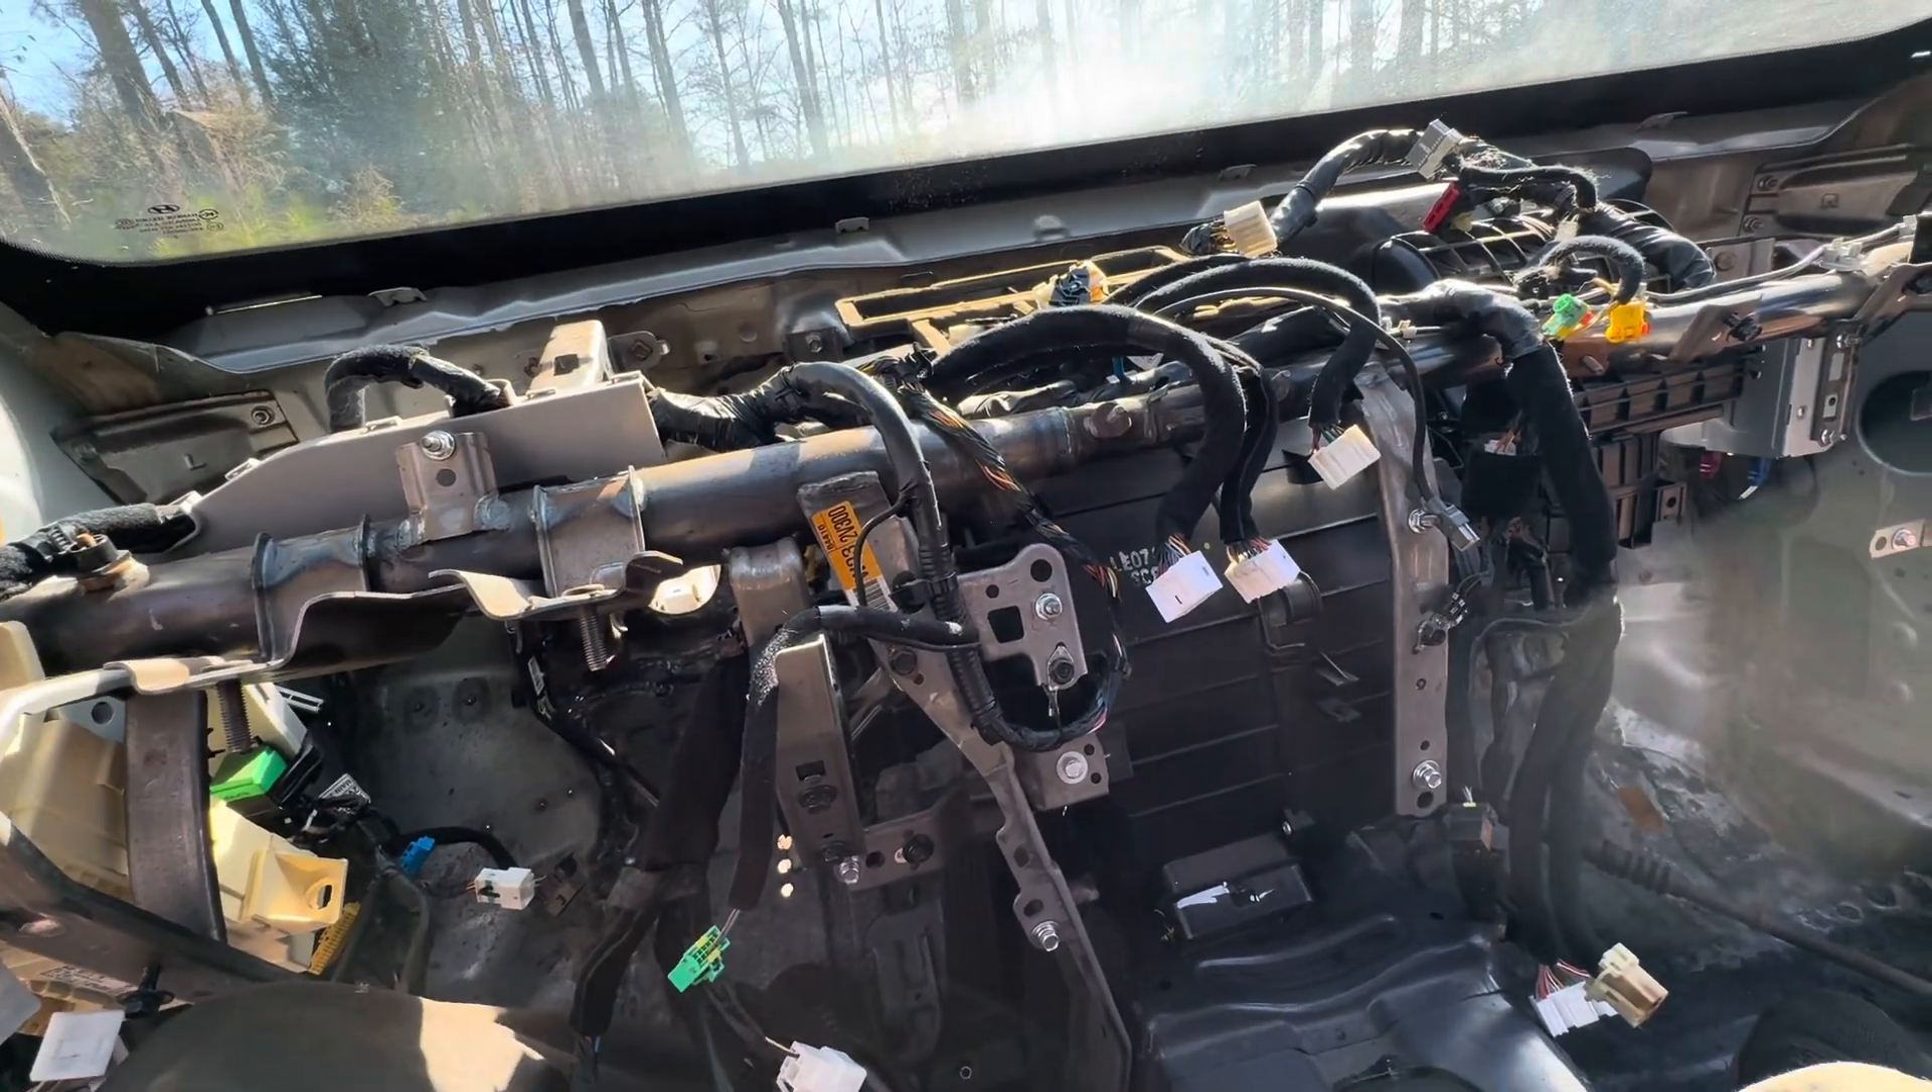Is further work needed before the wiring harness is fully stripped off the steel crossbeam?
Yes.